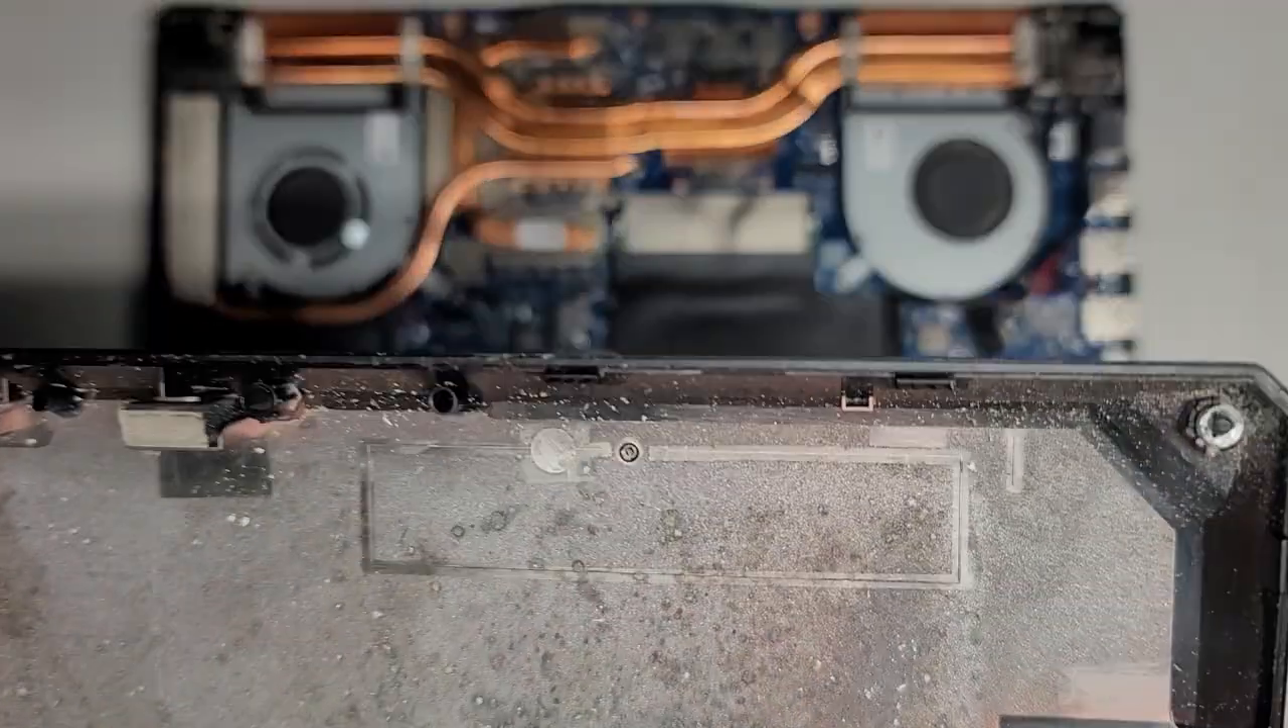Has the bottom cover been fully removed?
Yes.